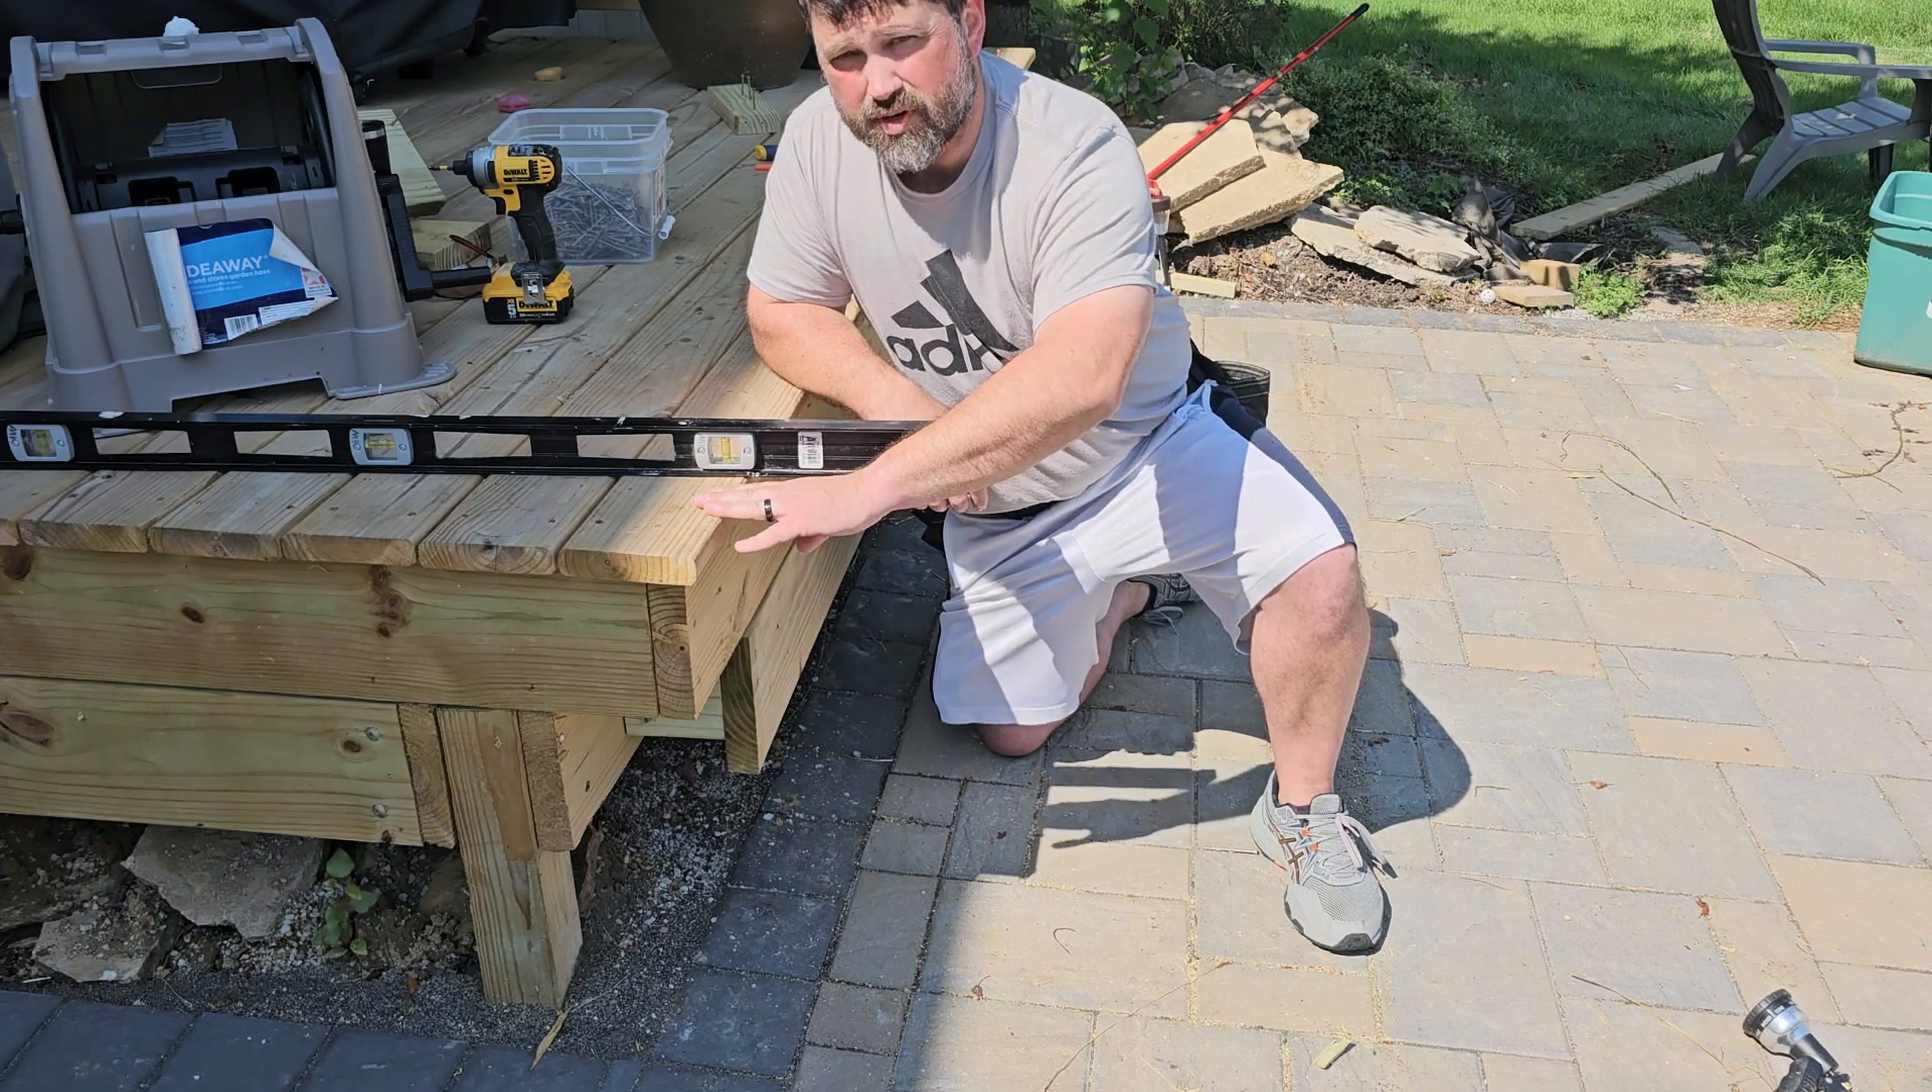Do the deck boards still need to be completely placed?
No.